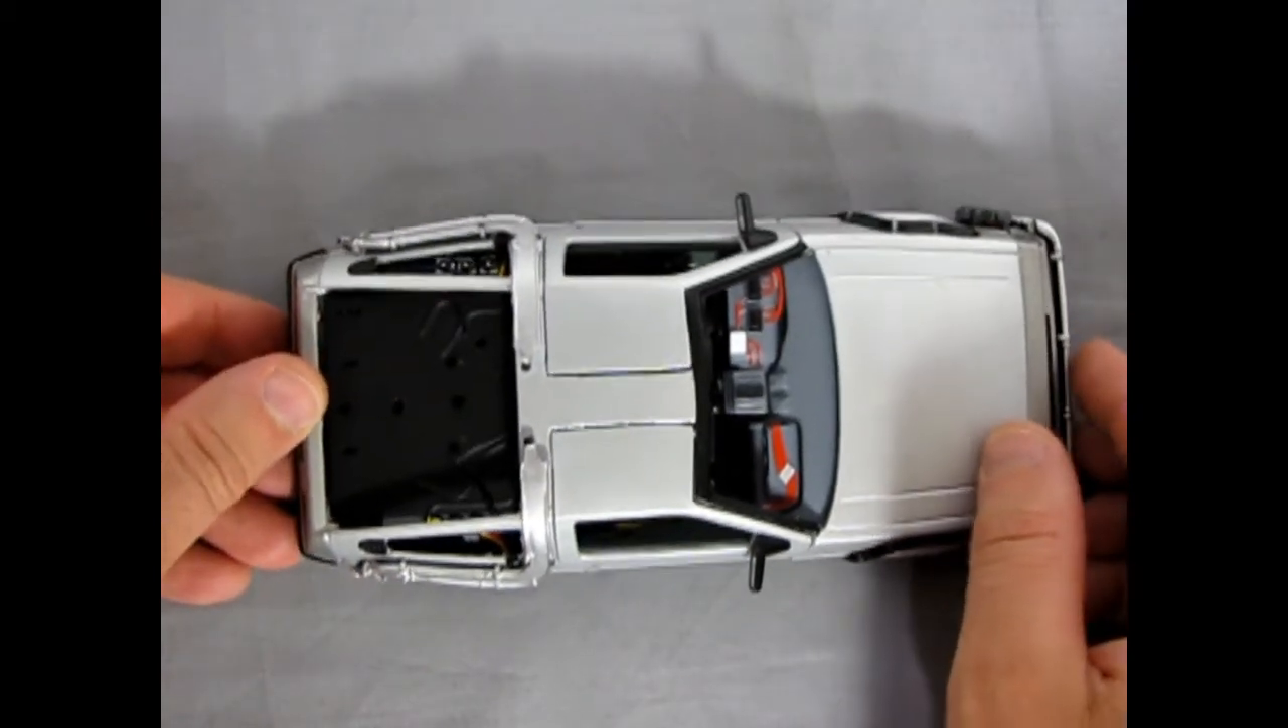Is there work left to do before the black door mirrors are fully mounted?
No.